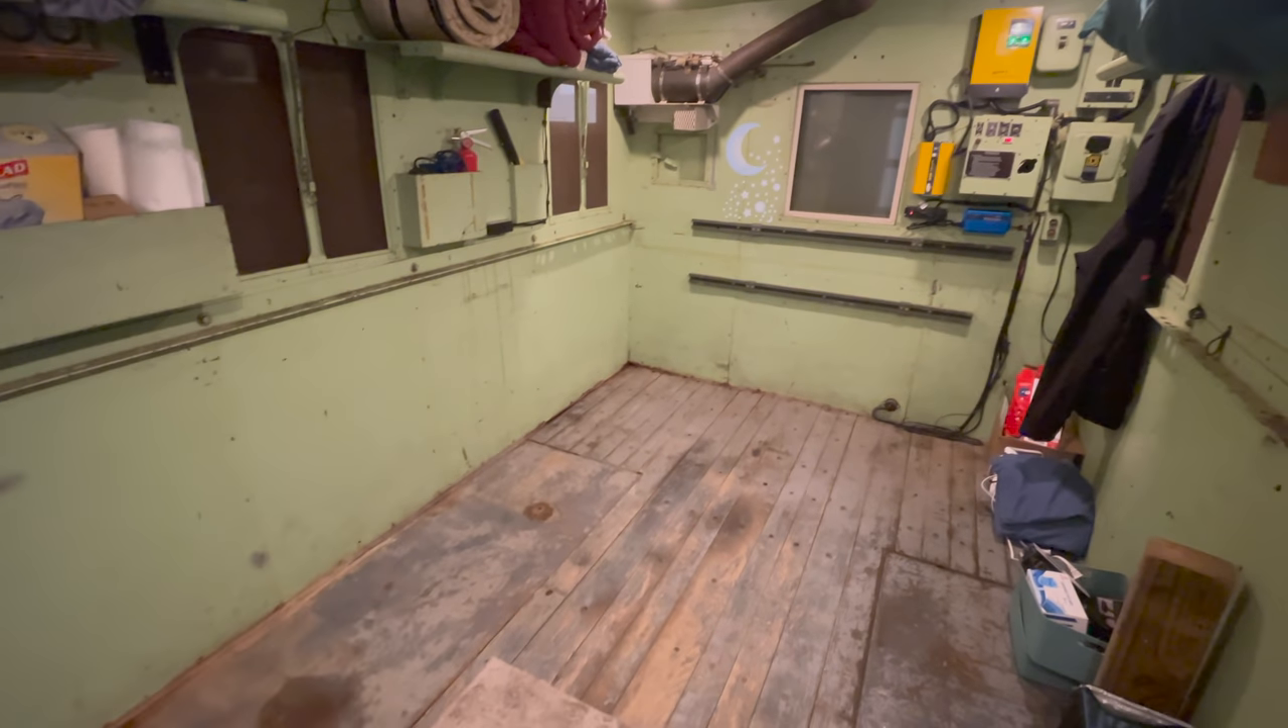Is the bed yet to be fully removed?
No.